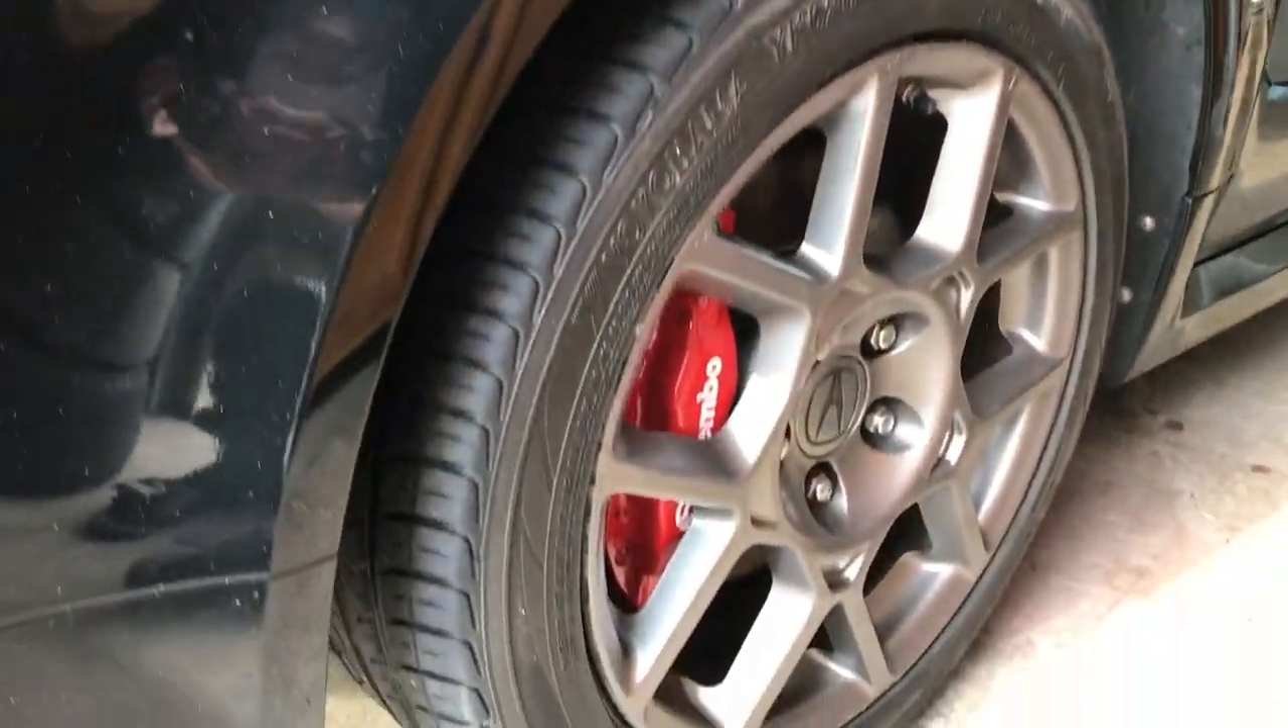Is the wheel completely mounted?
Yes.